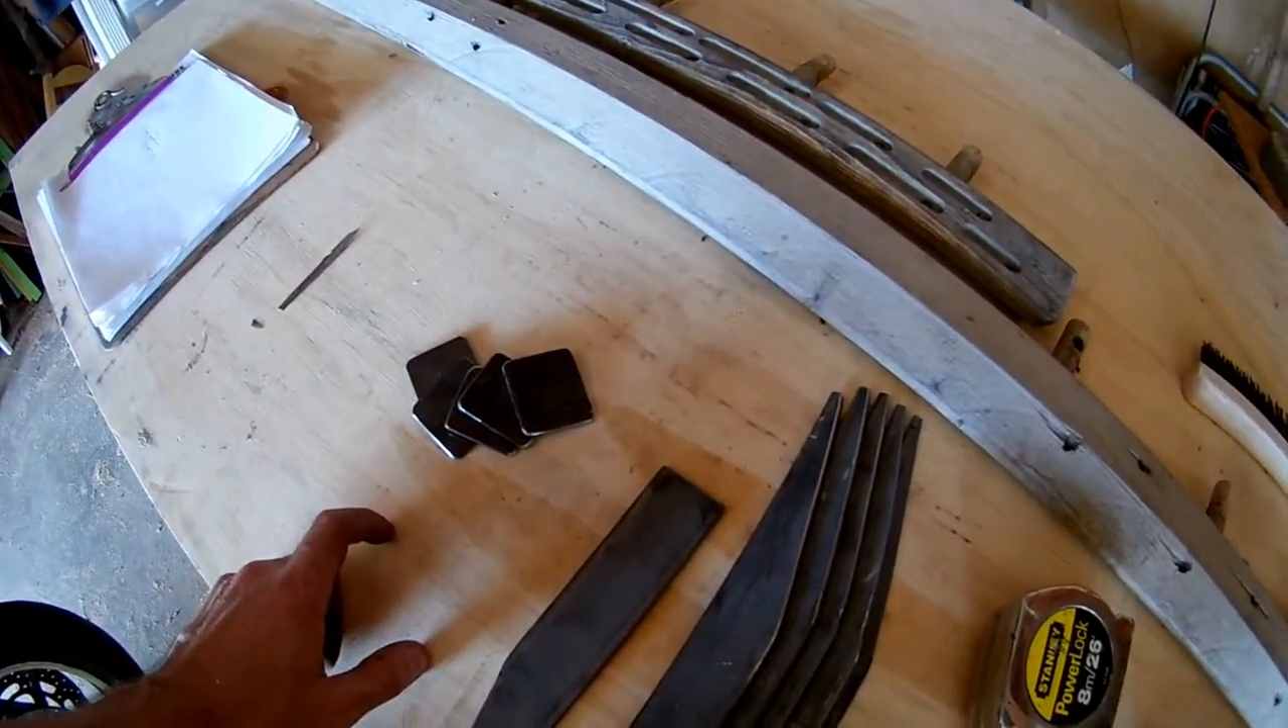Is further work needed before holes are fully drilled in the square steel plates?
Yes.